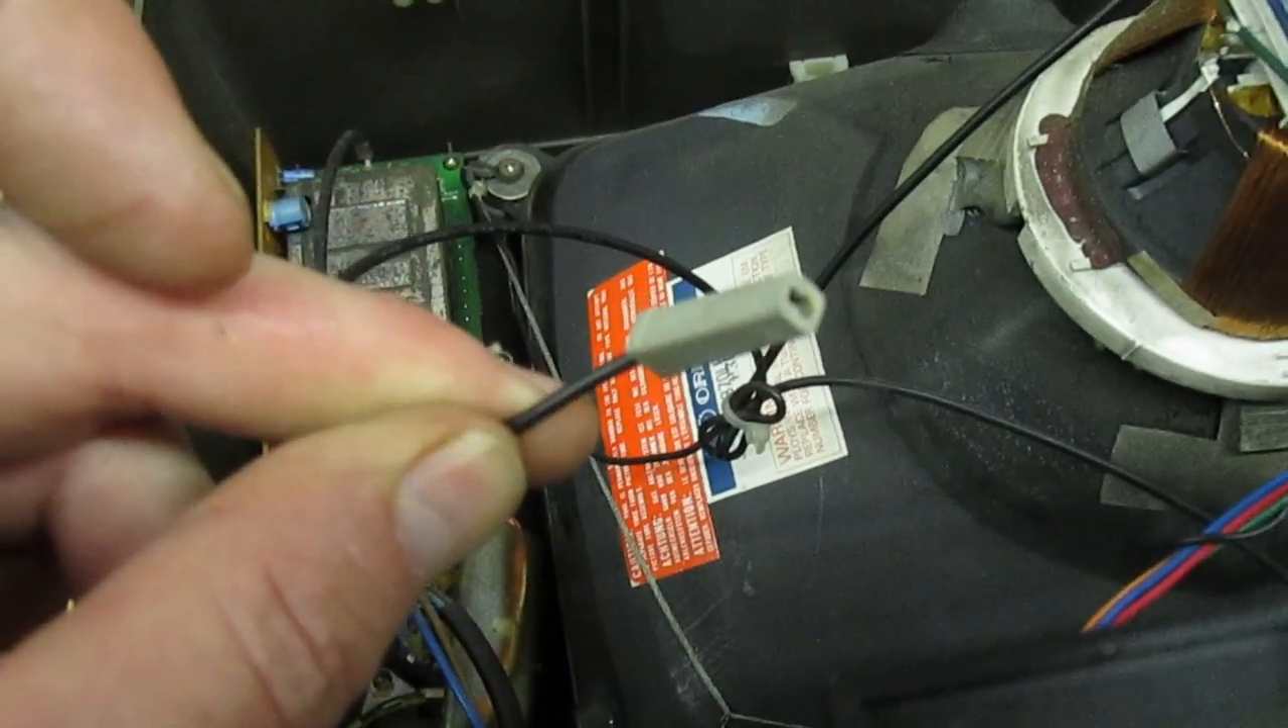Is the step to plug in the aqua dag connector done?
No.